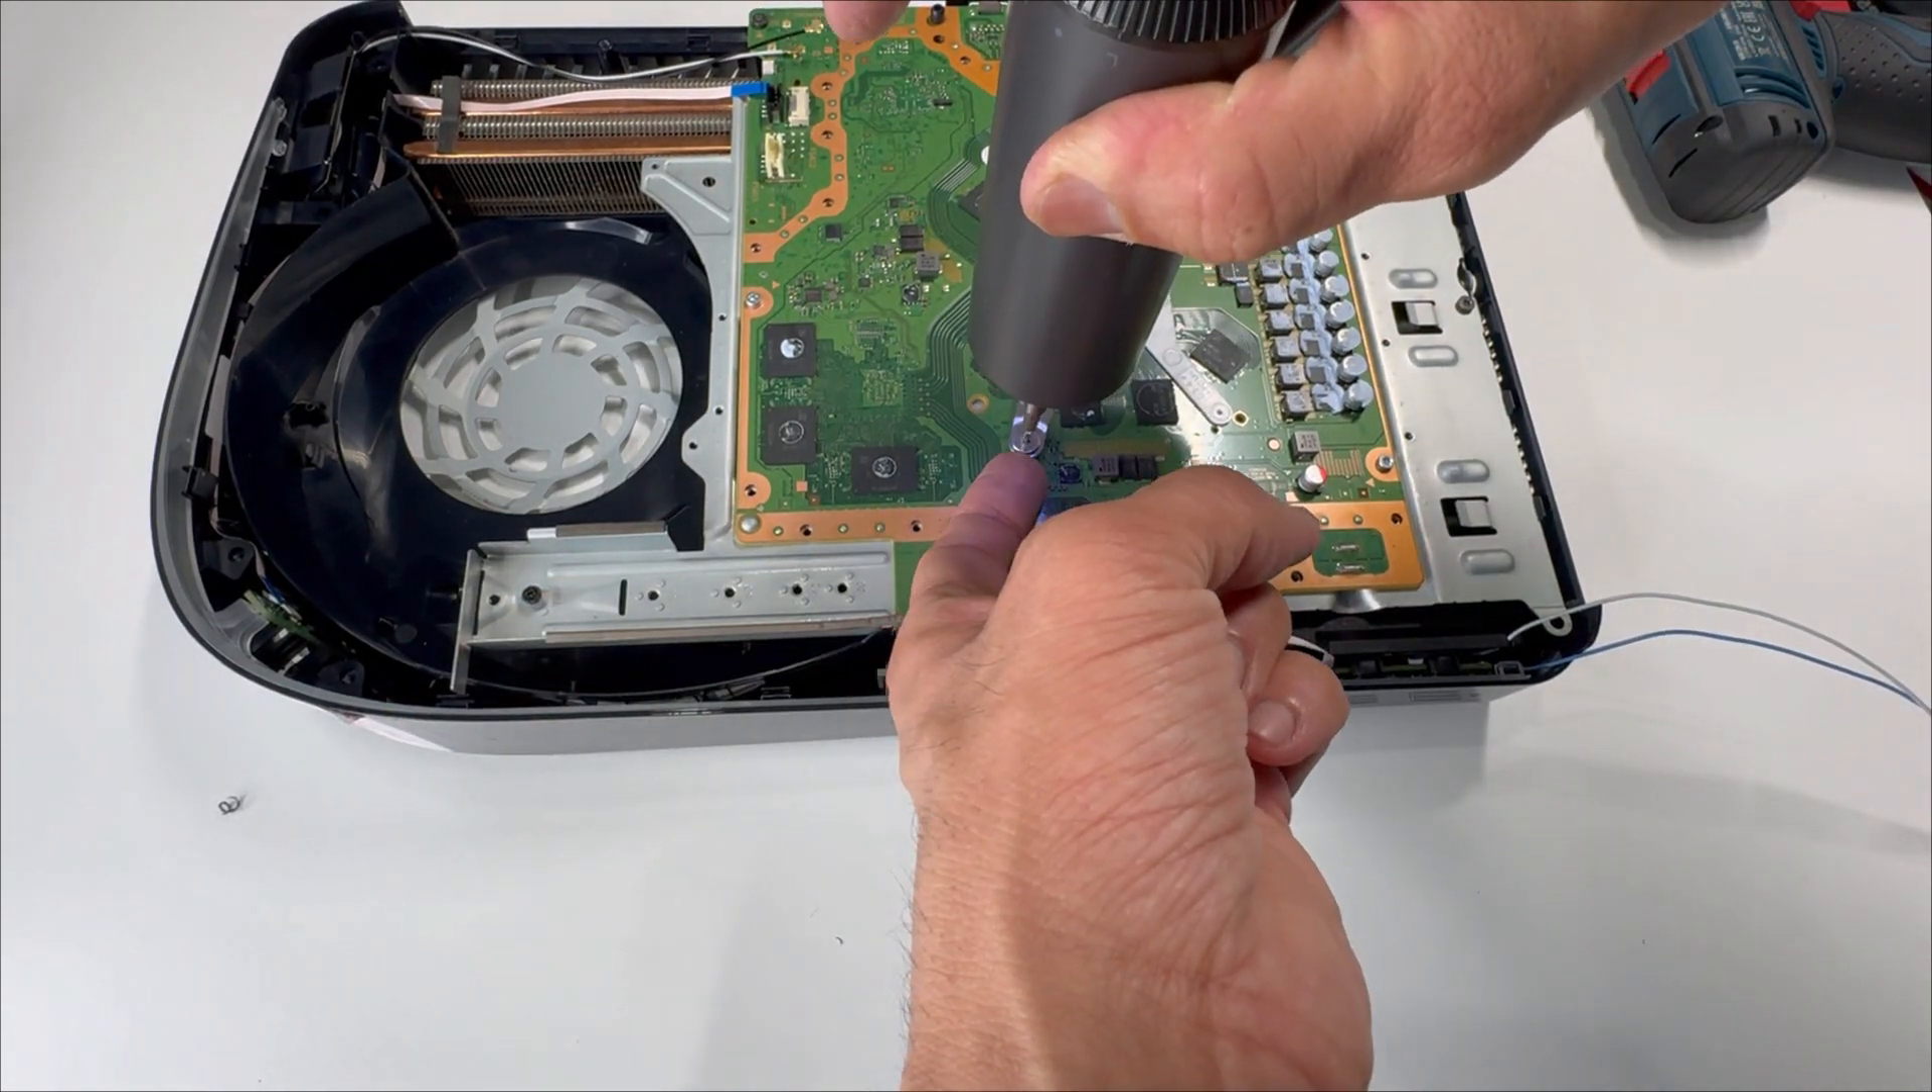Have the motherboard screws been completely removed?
No.